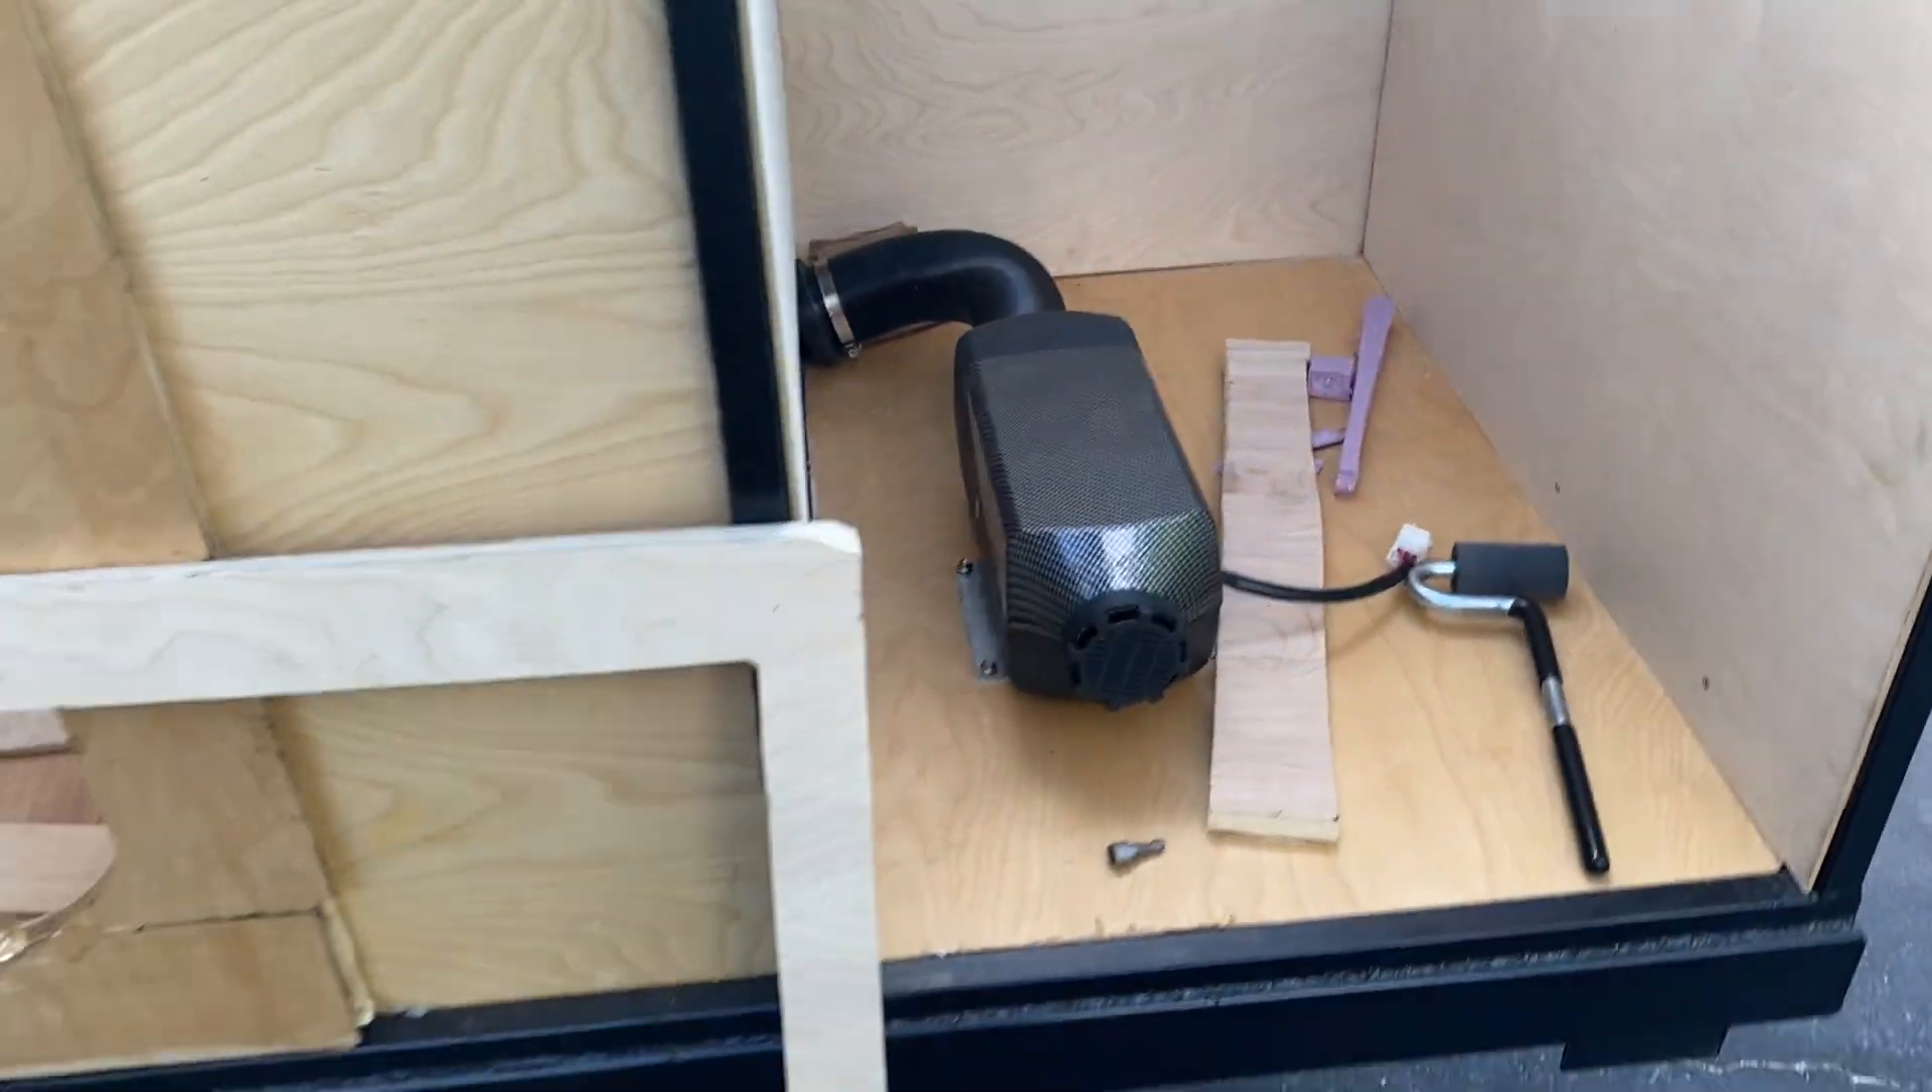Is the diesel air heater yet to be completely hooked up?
Yes.